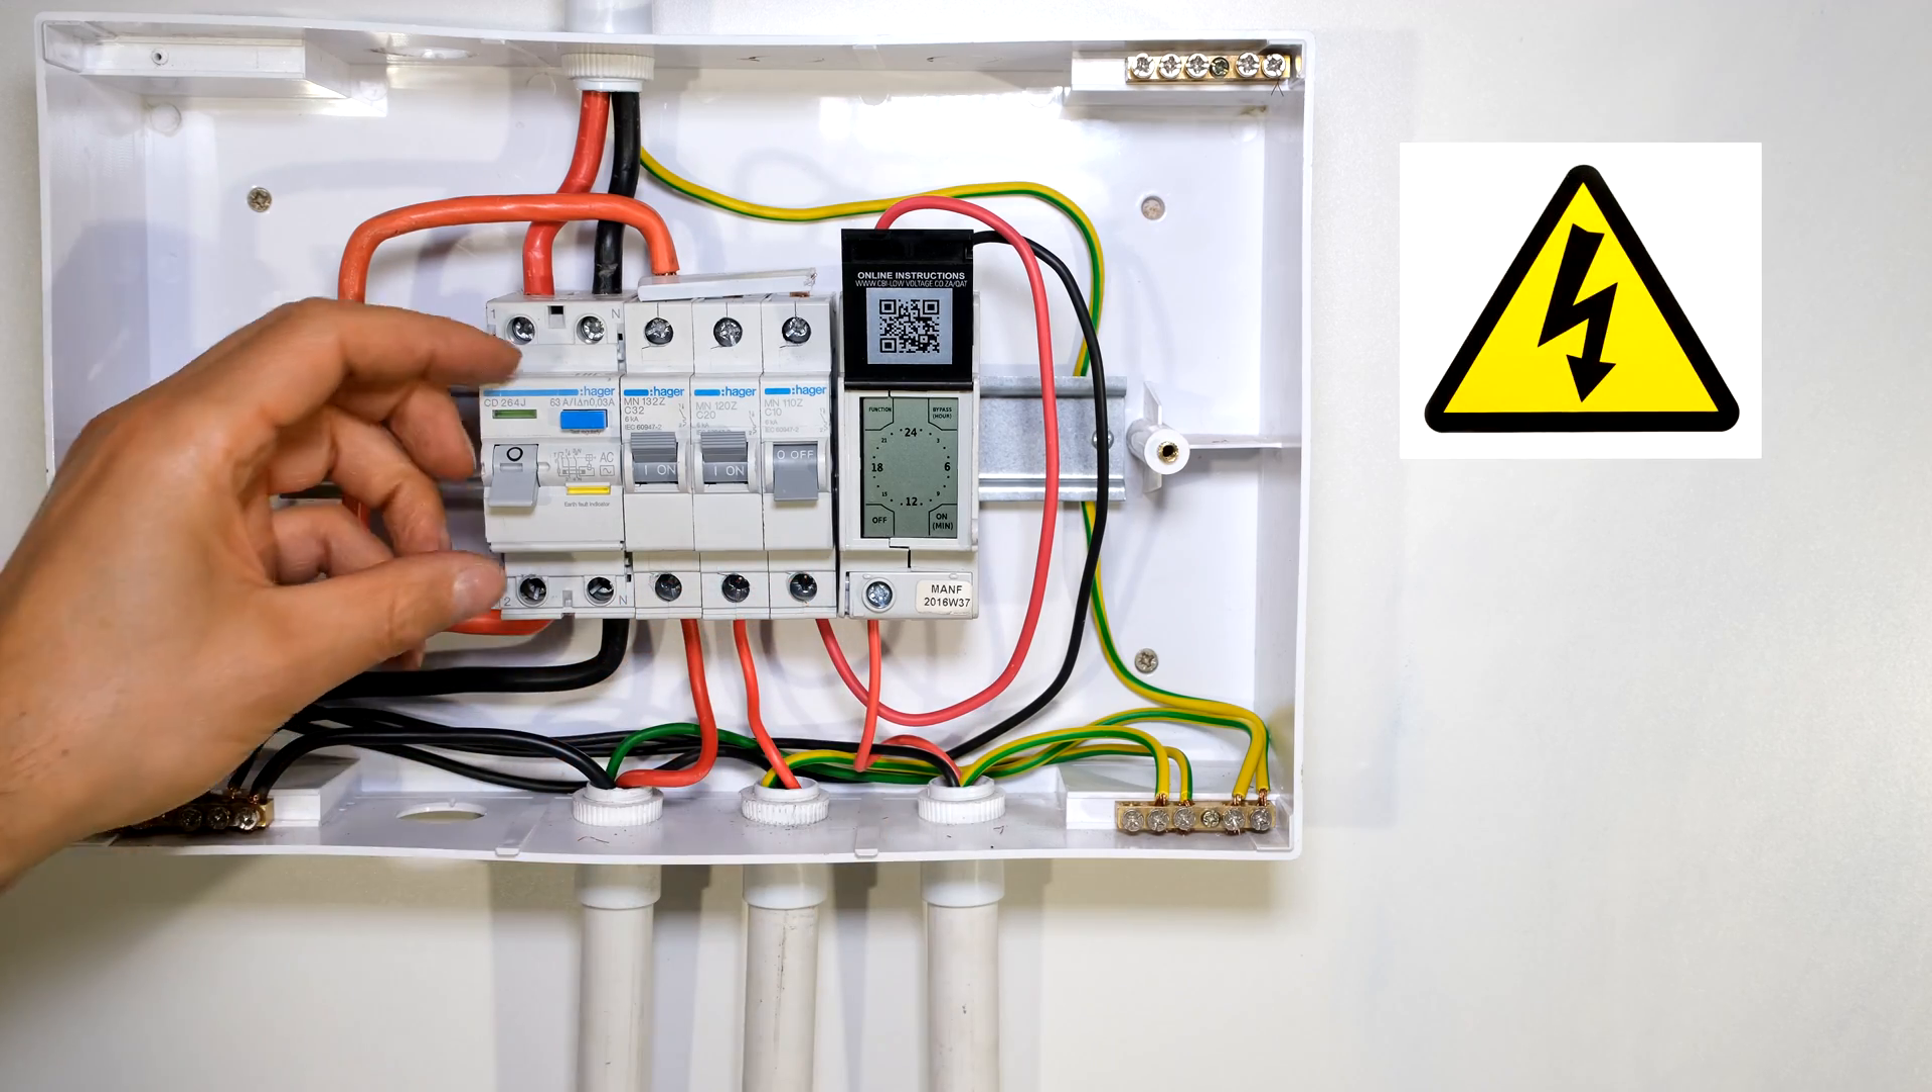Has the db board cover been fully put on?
No.